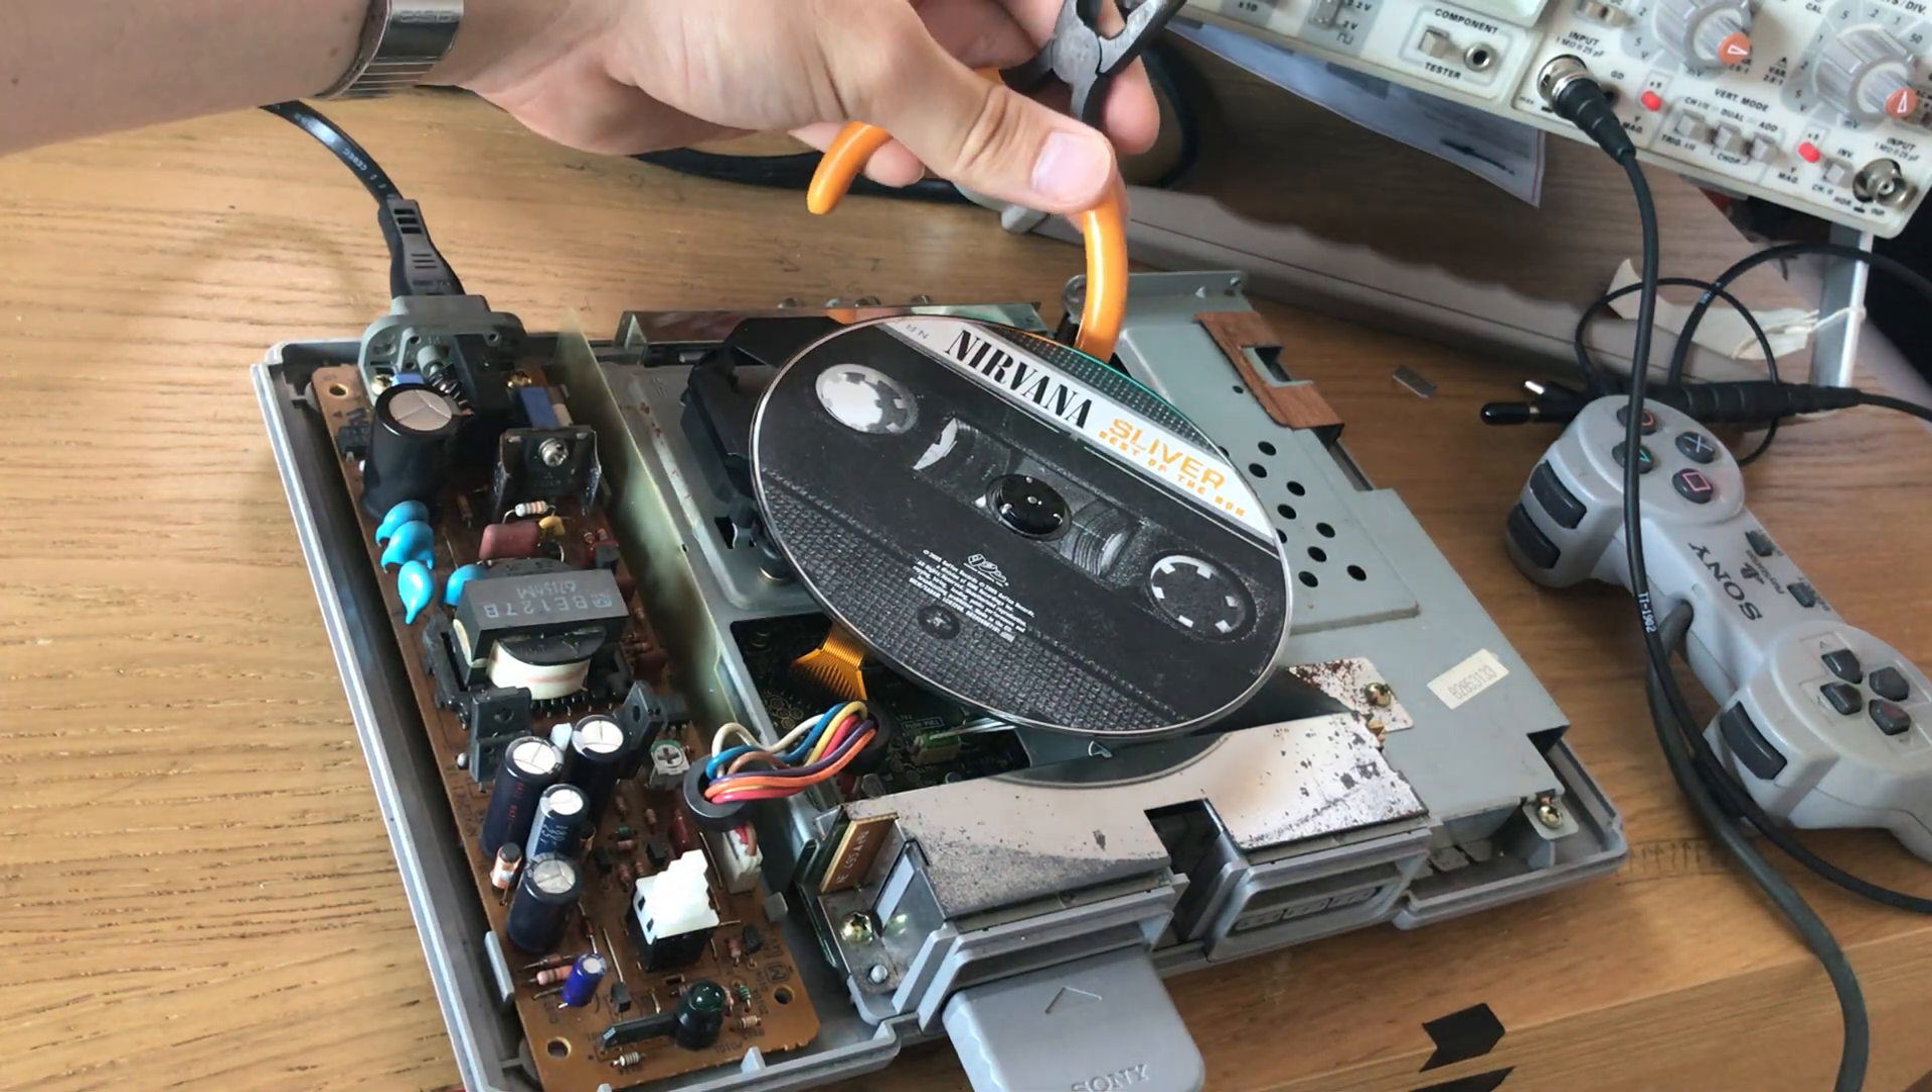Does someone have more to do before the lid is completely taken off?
No.